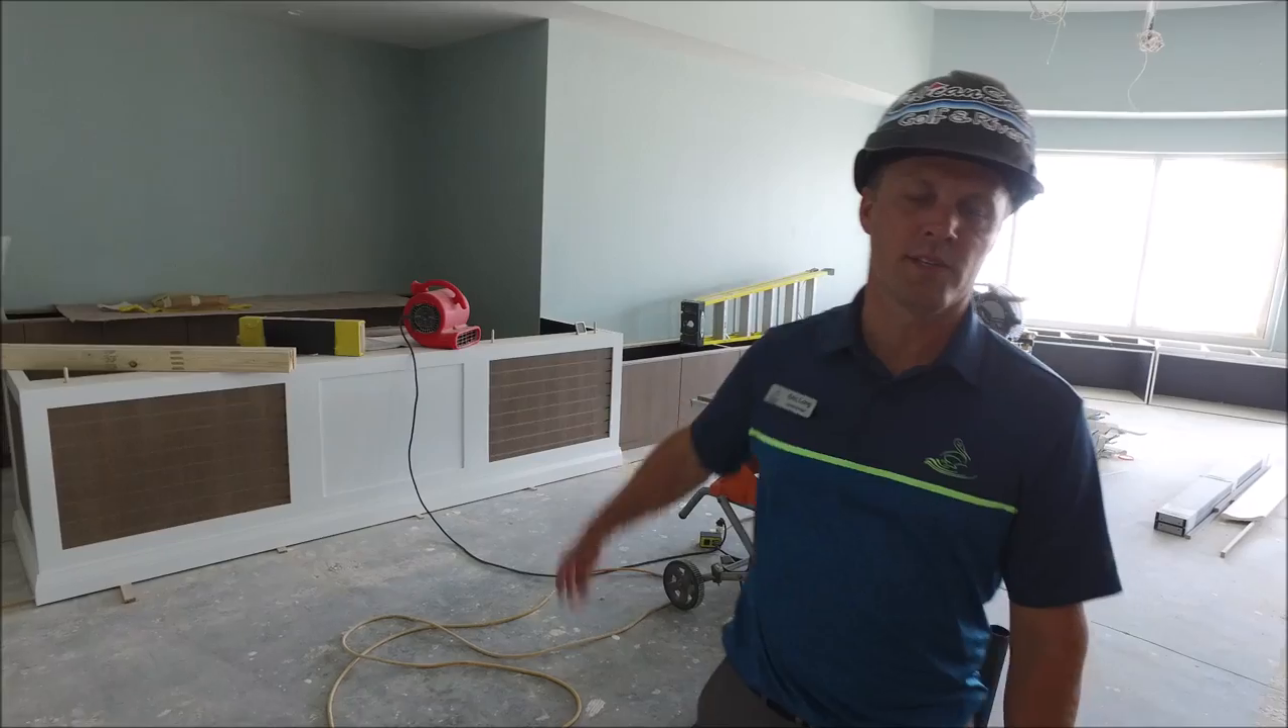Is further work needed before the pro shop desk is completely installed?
Yes.